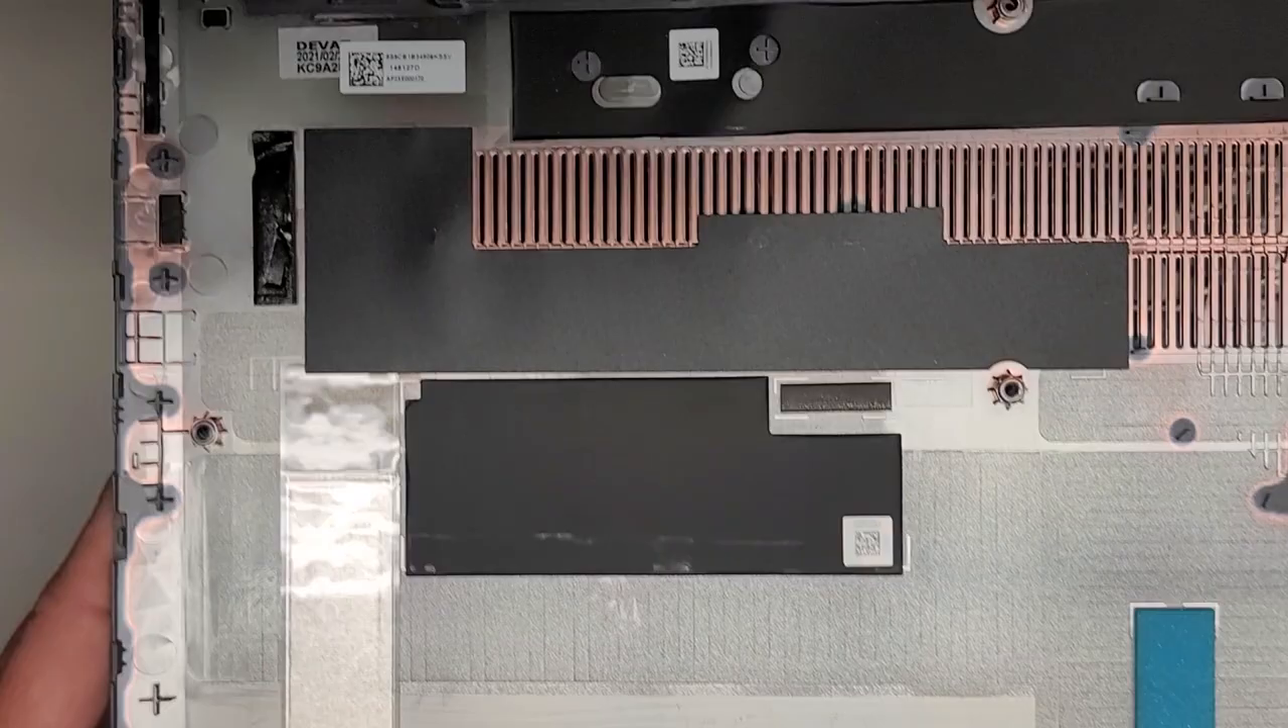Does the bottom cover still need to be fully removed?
No.